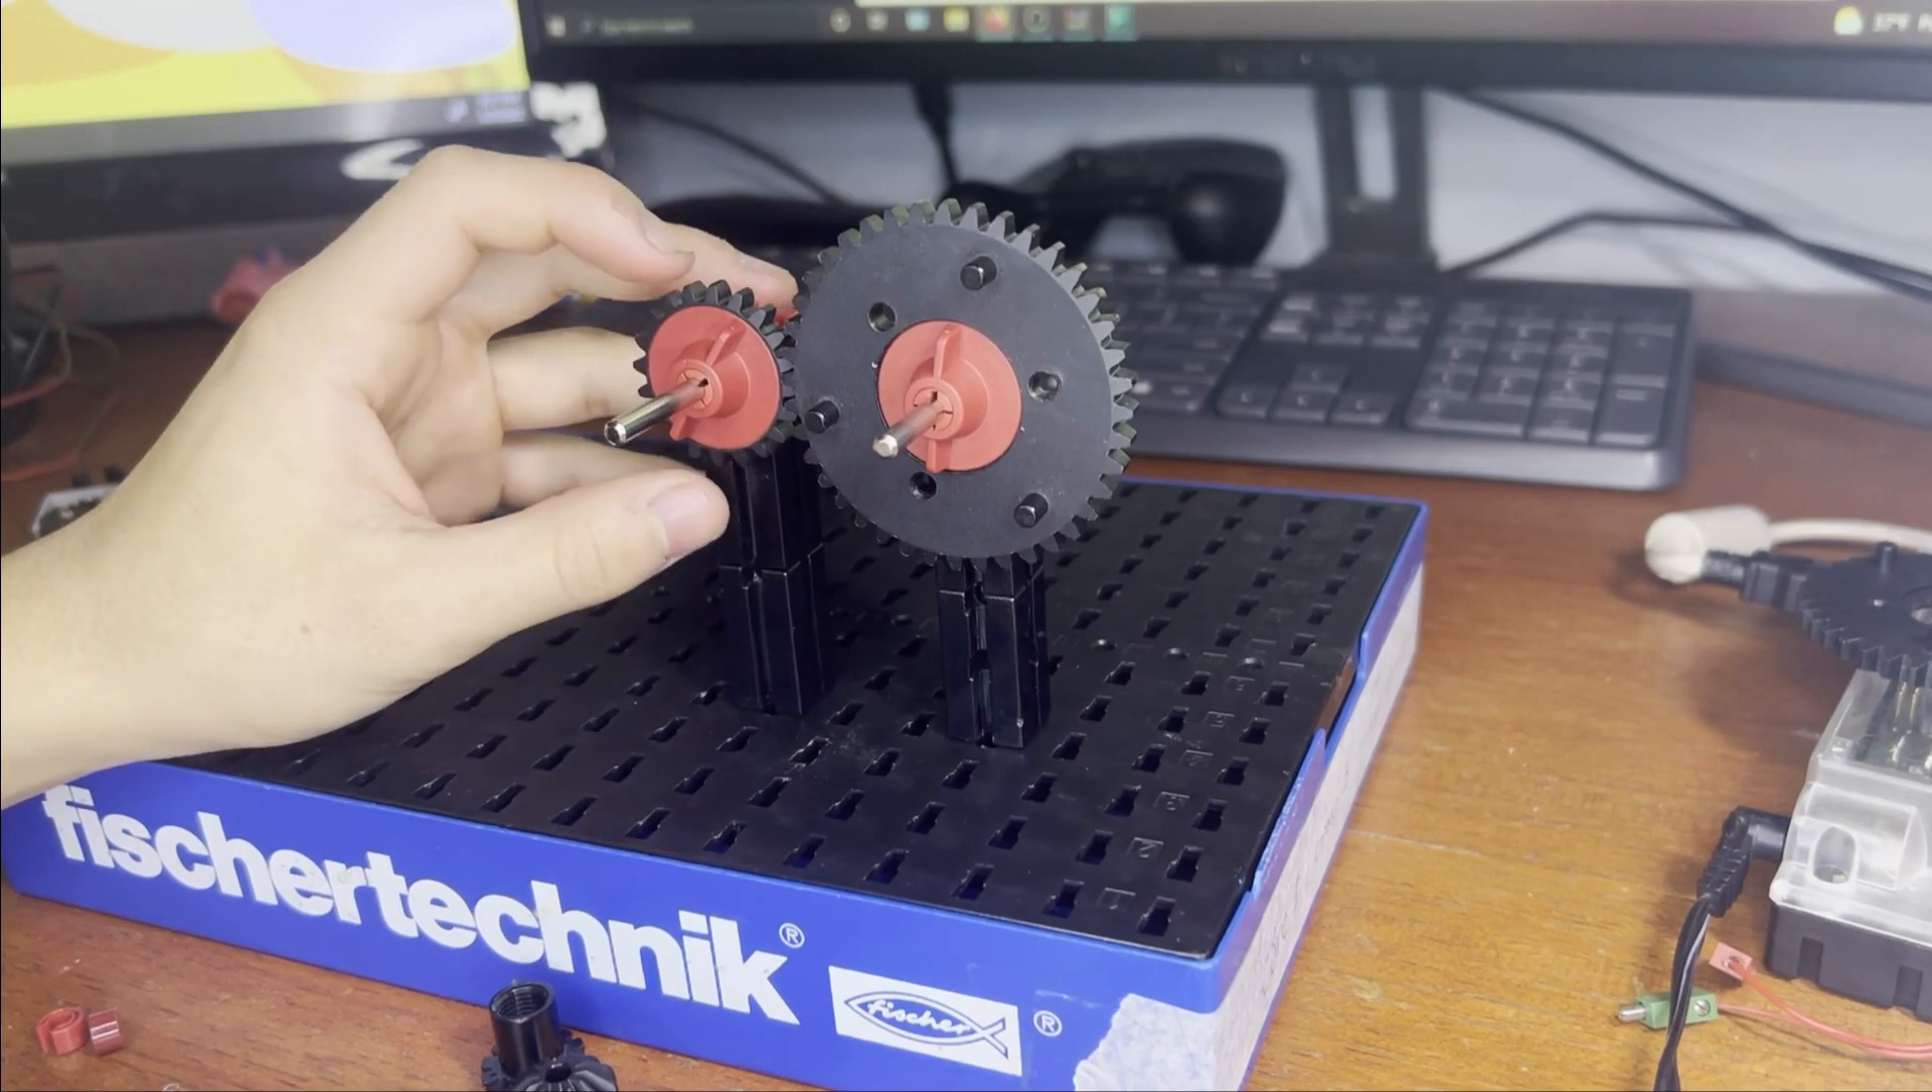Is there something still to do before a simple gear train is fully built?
No.